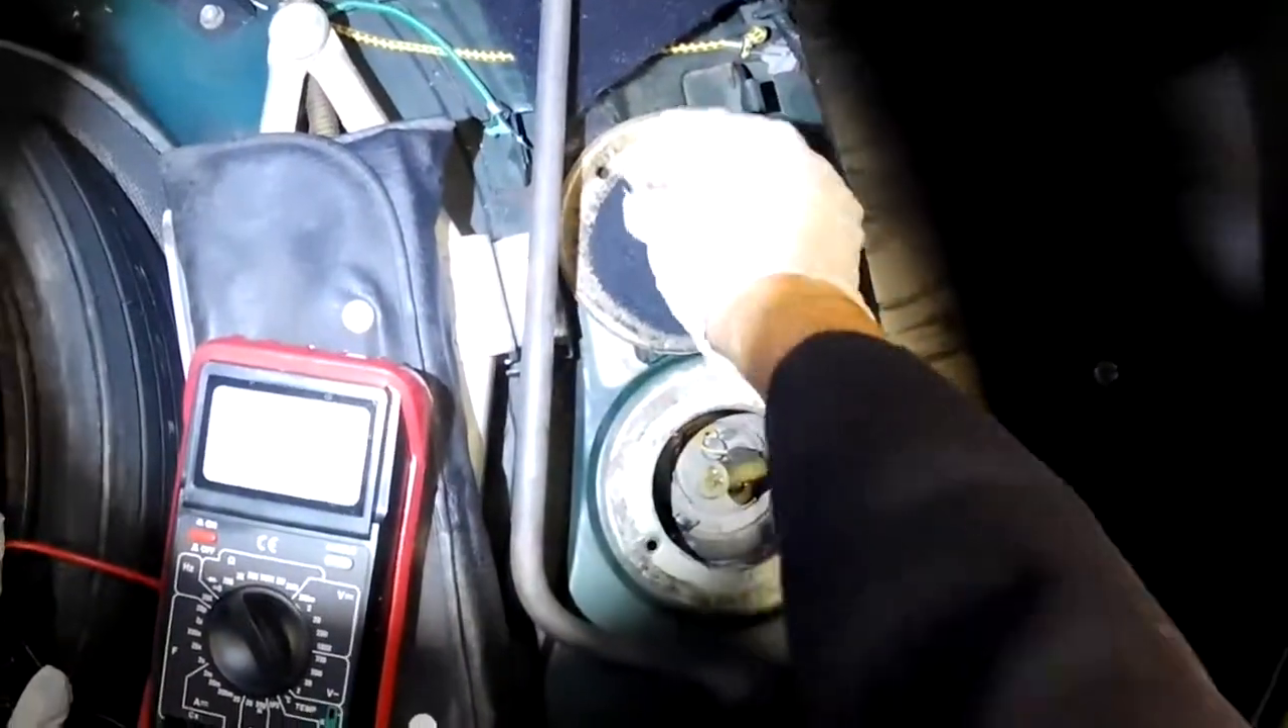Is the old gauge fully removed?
No.